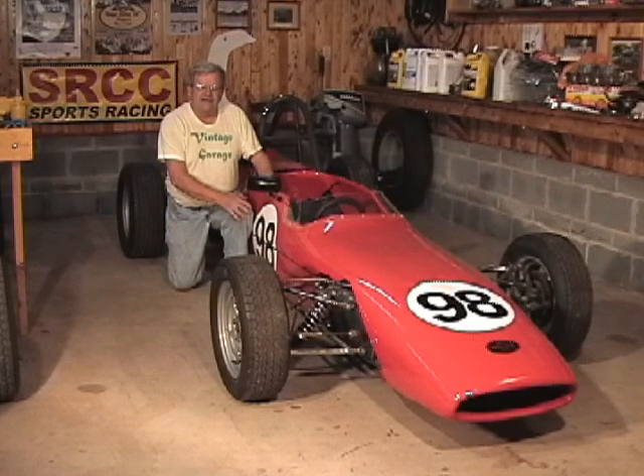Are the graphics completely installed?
Yes.